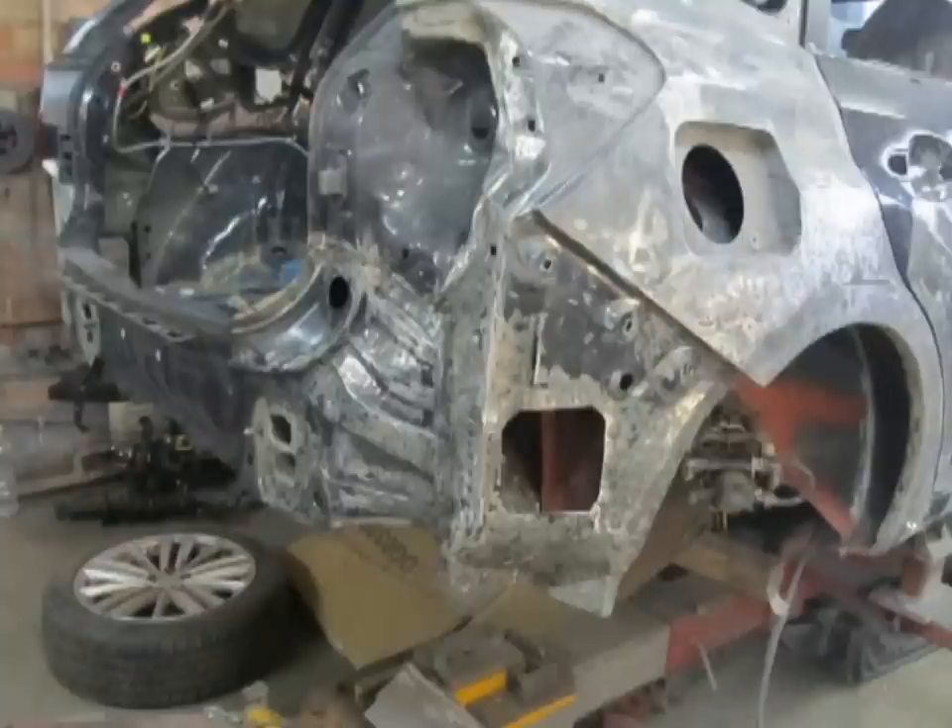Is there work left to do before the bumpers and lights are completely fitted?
Yes.